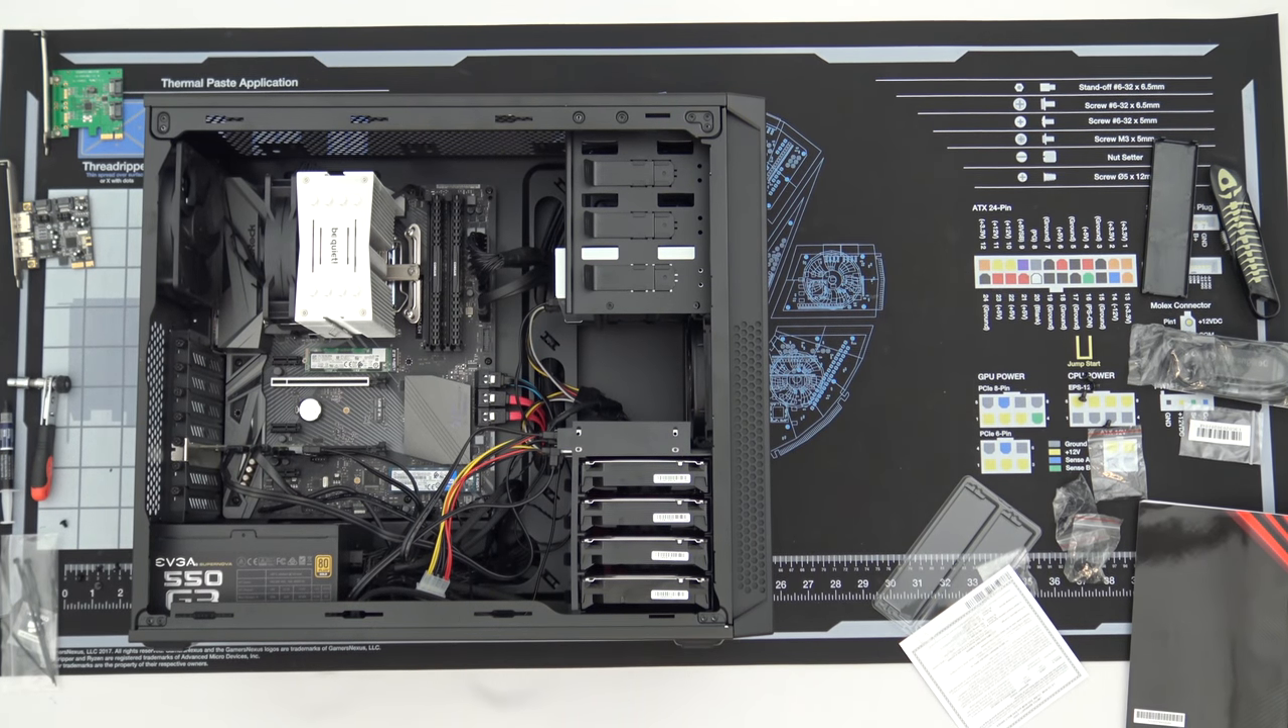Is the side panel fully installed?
No.